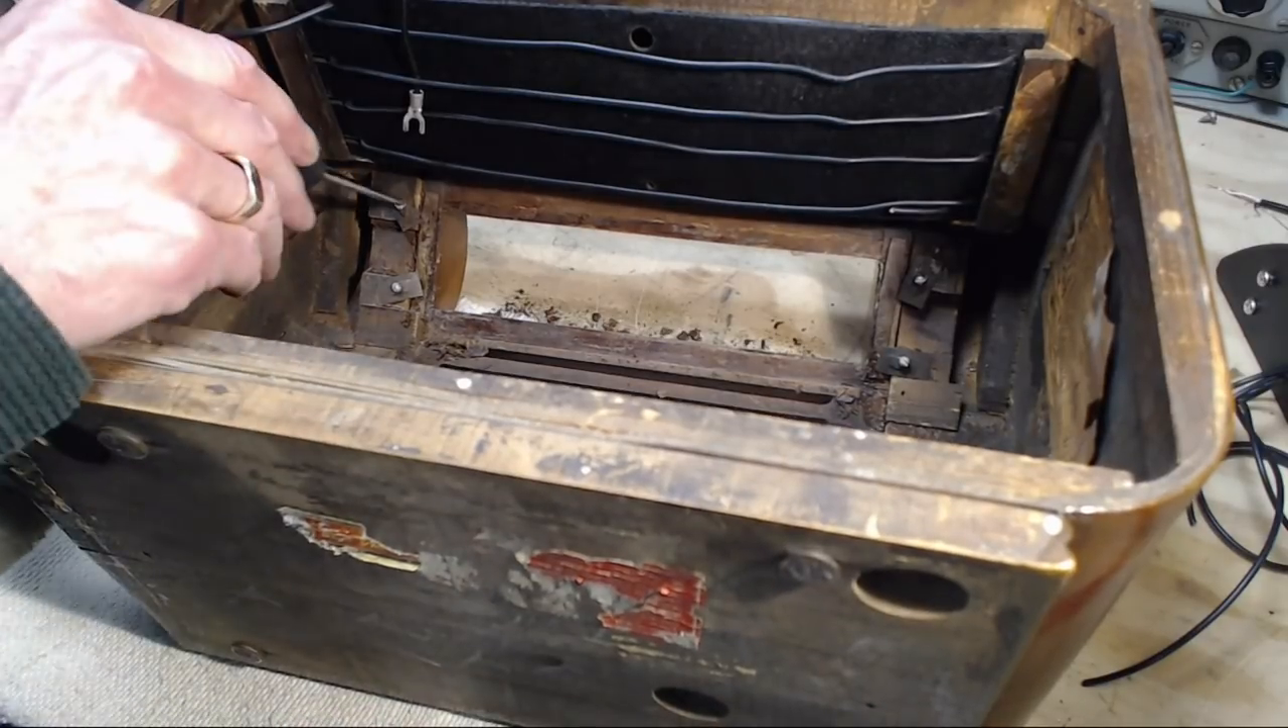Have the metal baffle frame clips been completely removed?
No.